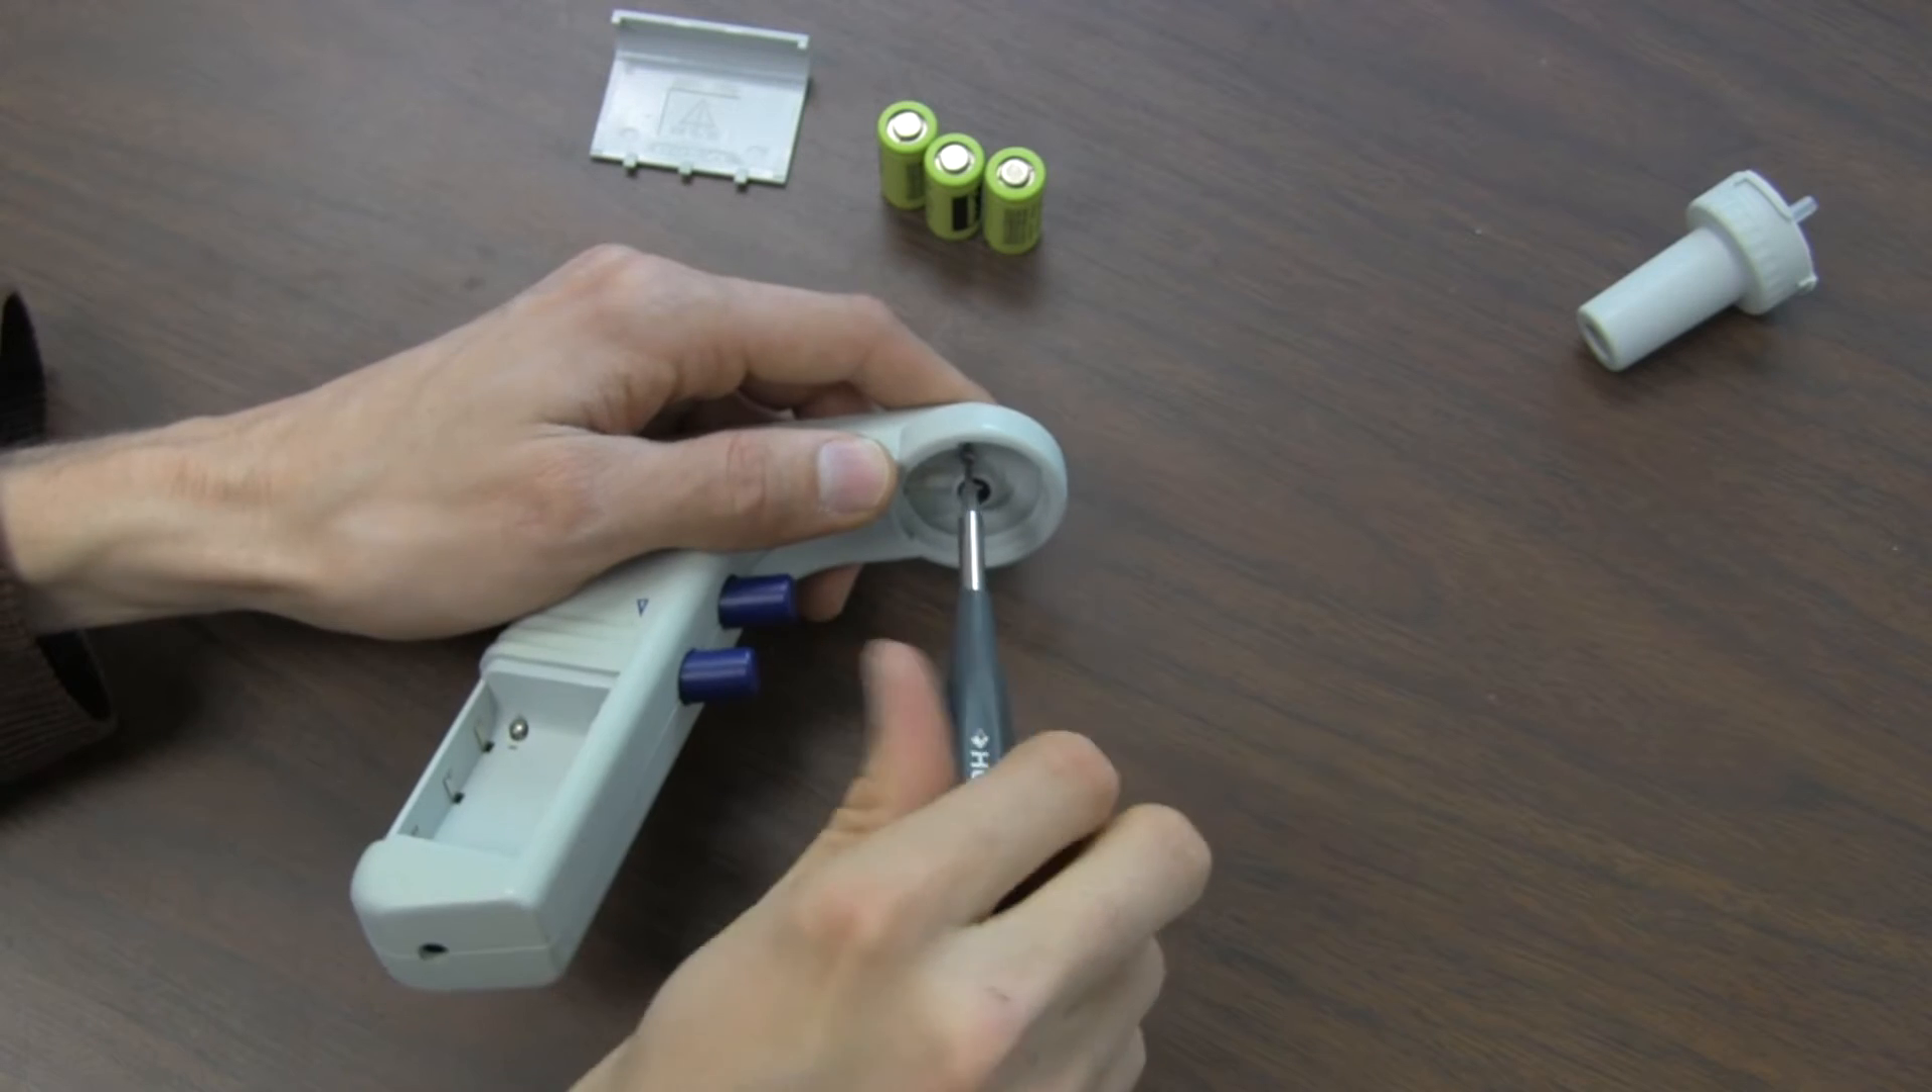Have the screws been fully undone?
No.